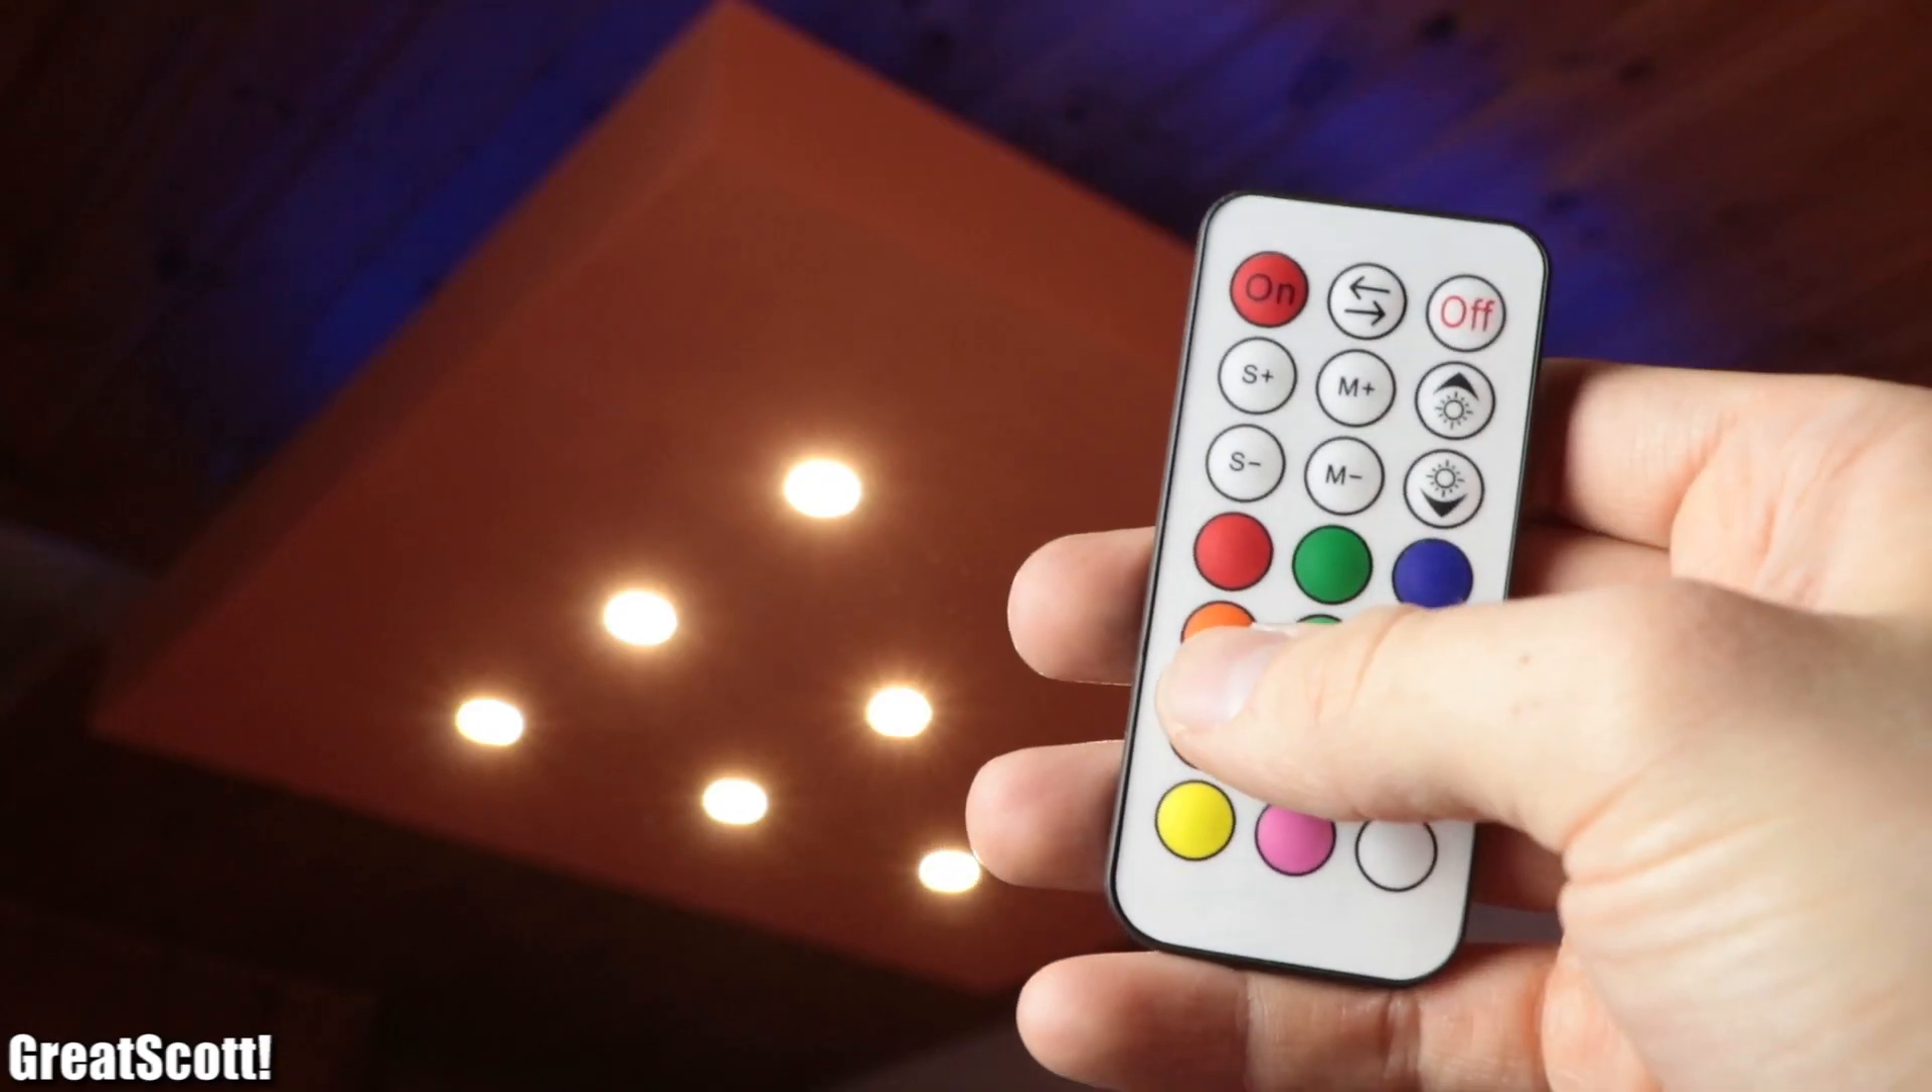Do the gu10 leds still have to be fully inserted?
No.